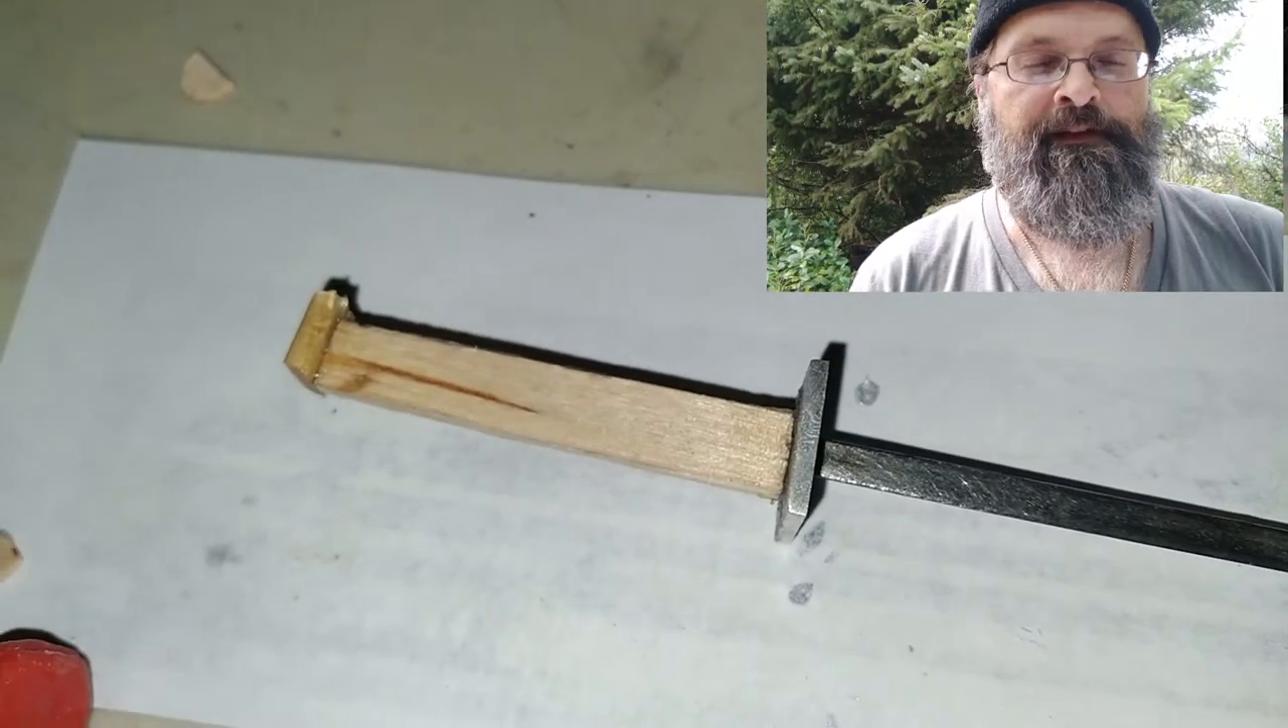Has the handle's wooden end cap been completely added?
Yes.